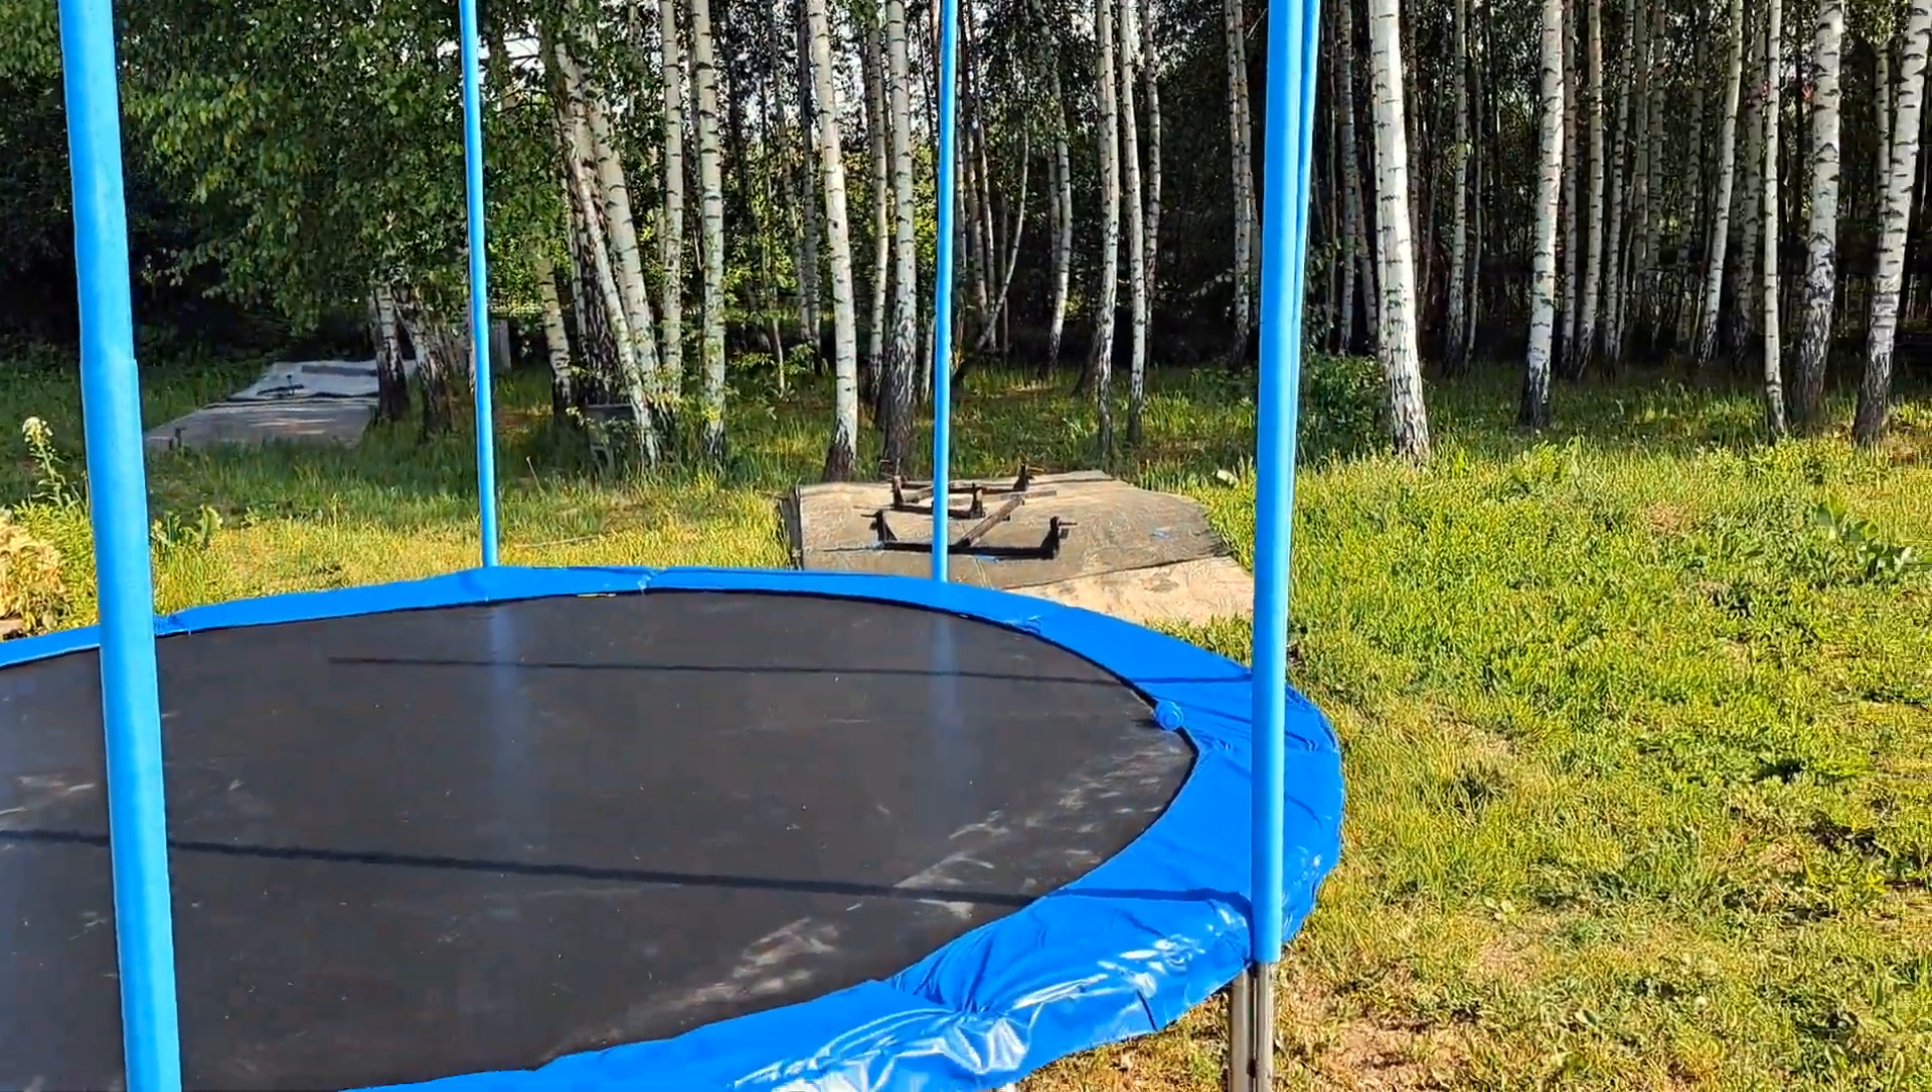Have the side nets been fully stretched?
No.